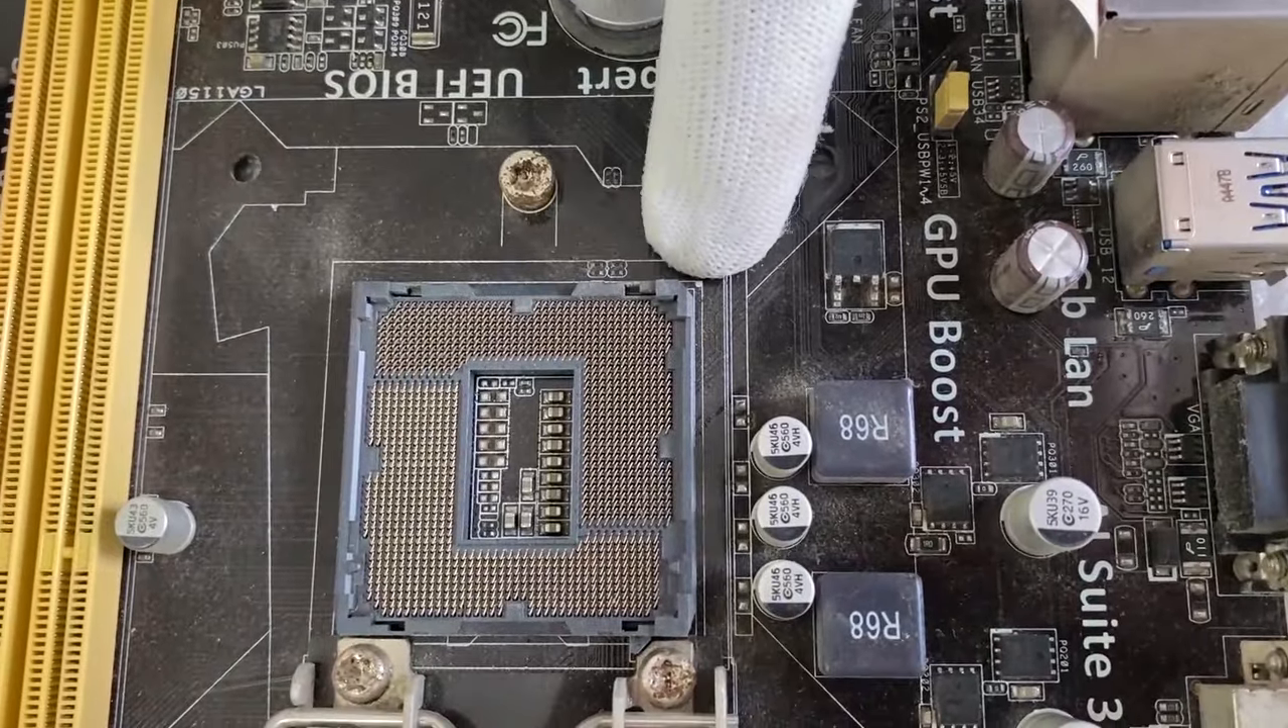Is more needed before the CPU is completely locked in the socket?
Yes.